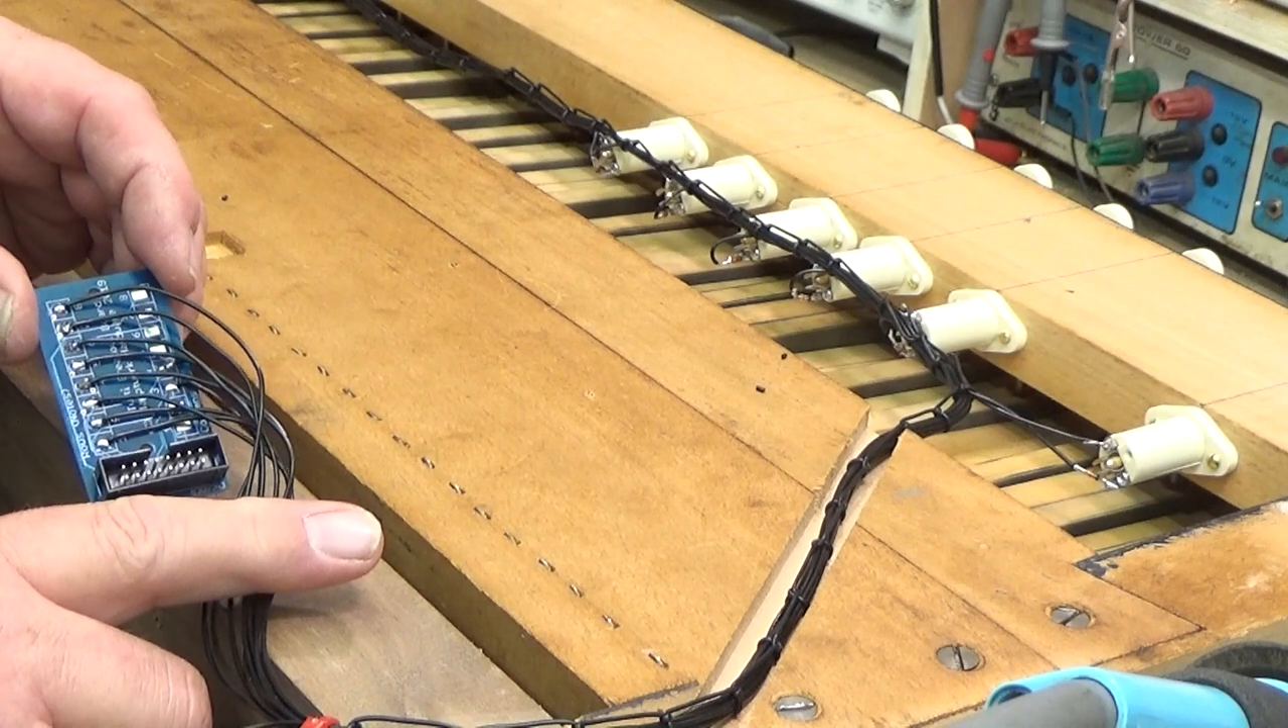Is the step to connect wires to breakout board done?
Yes.